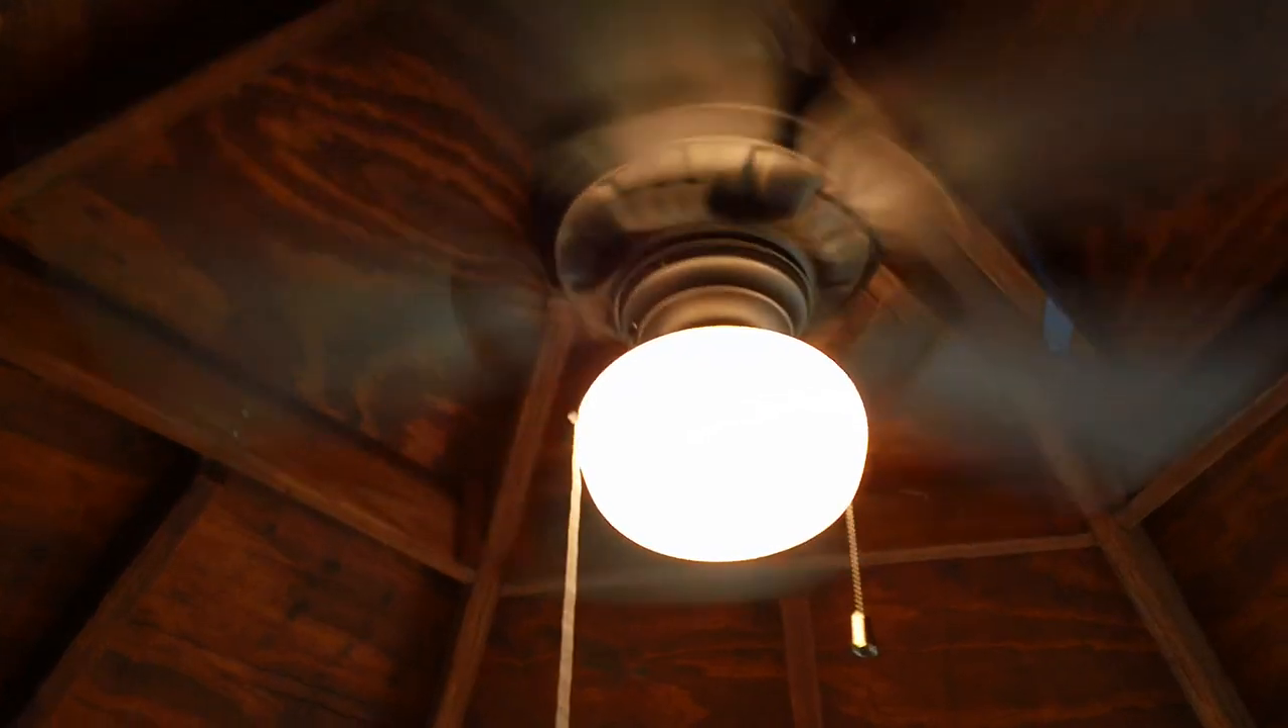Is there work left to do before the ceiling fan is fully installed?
No.